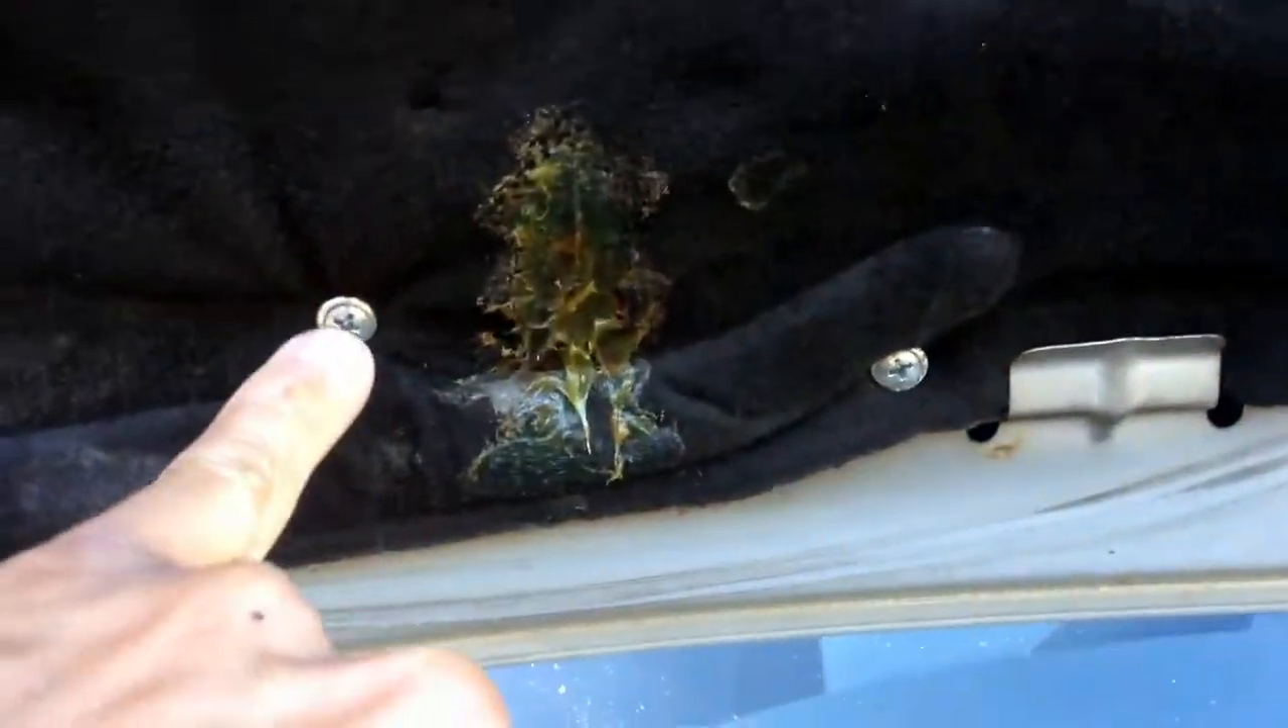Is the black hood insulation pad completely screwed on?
Yes.